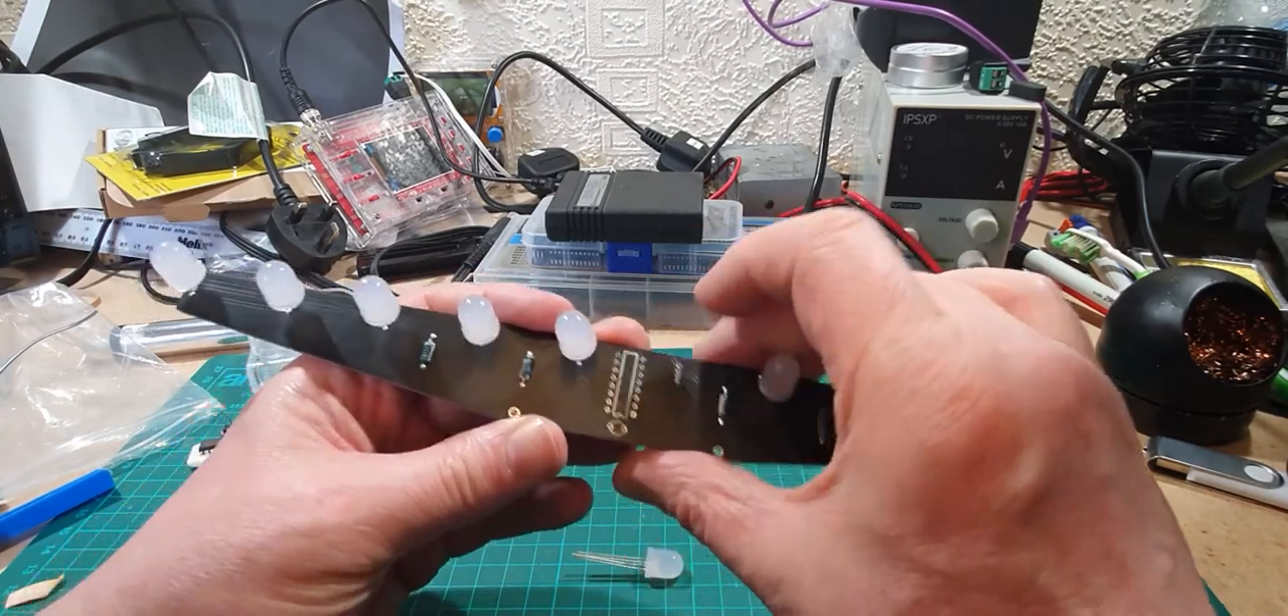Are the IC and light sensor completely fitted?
No.